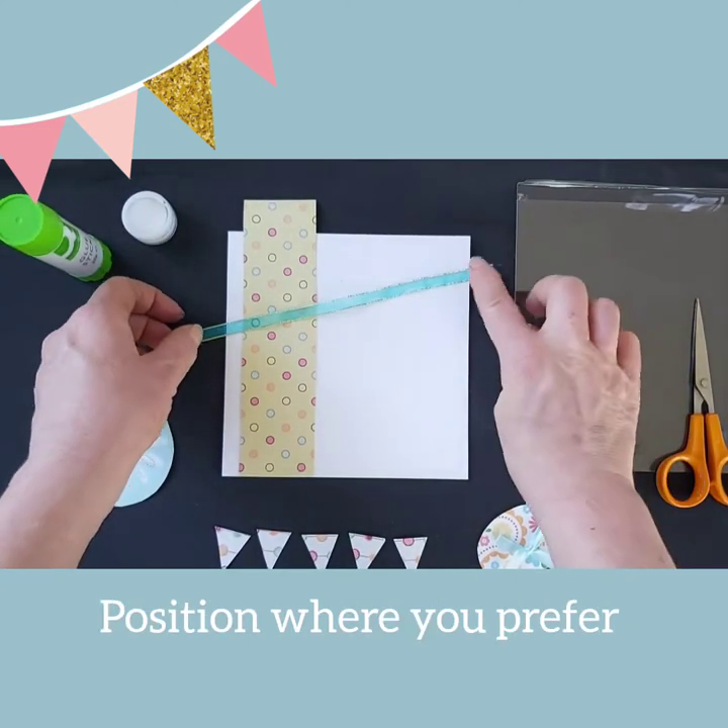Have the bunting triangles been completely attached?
No.